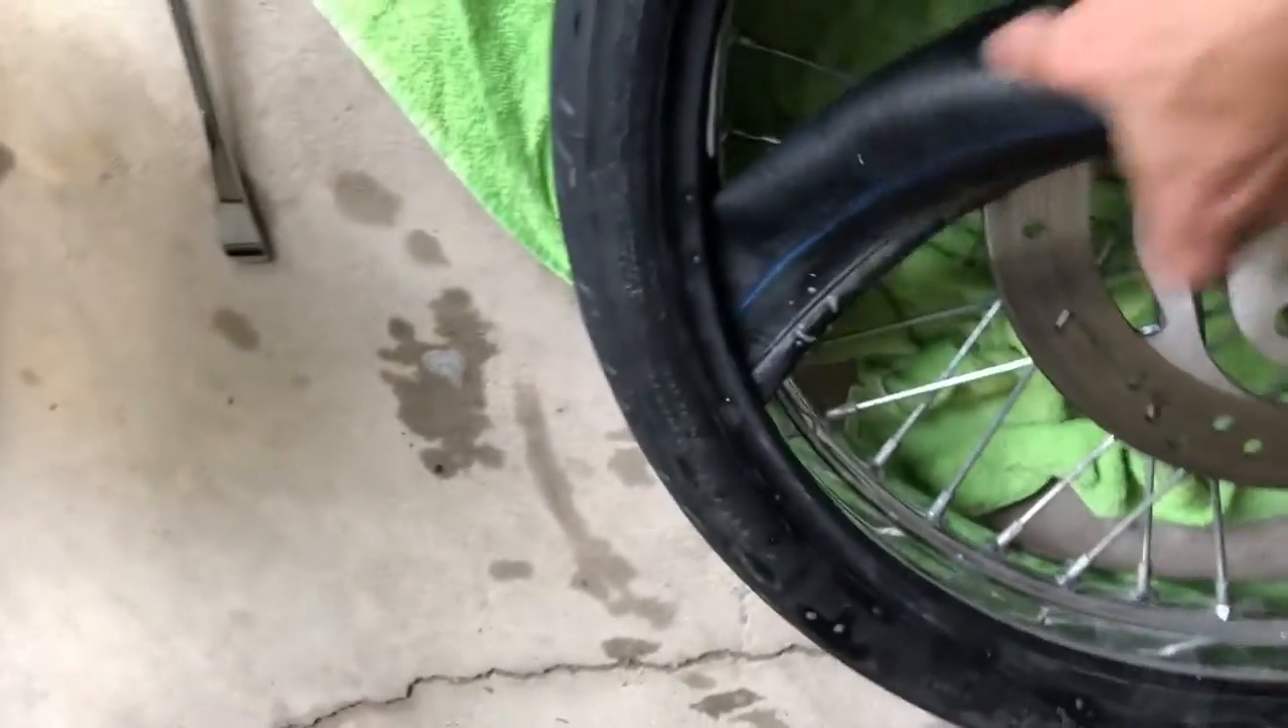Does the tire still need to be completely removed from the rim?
Yes.